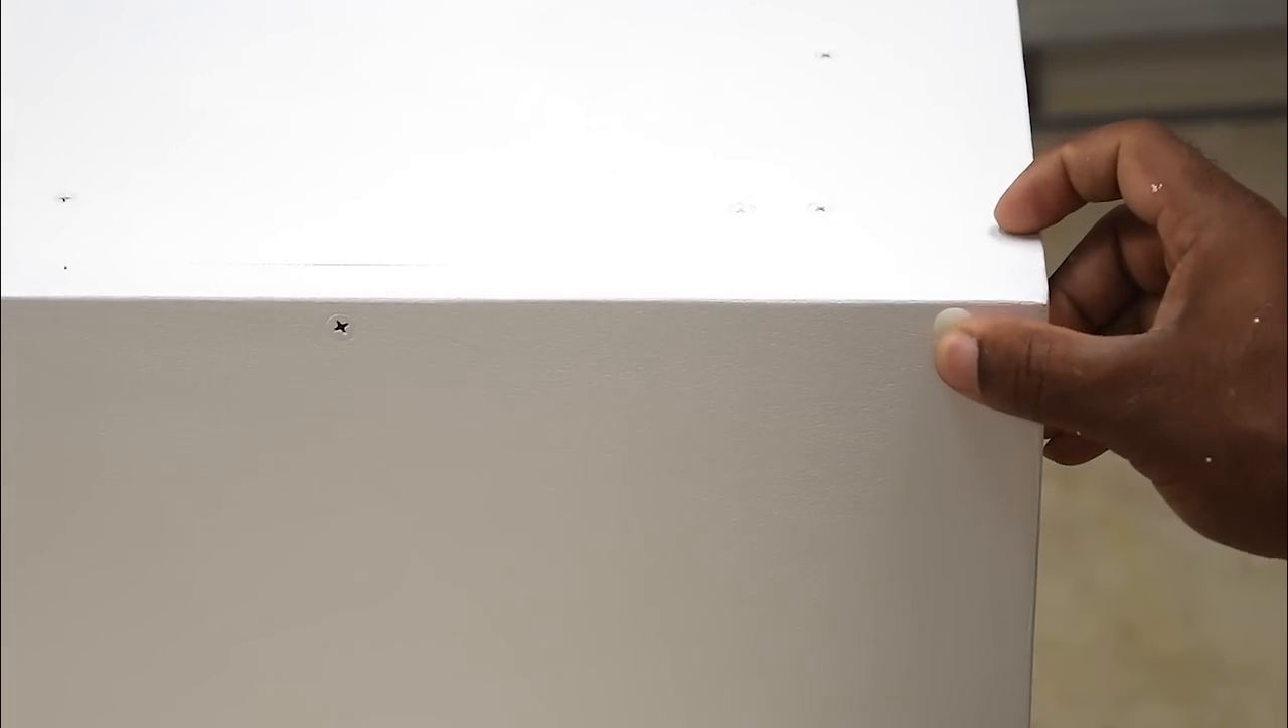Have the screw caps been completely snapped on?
No.